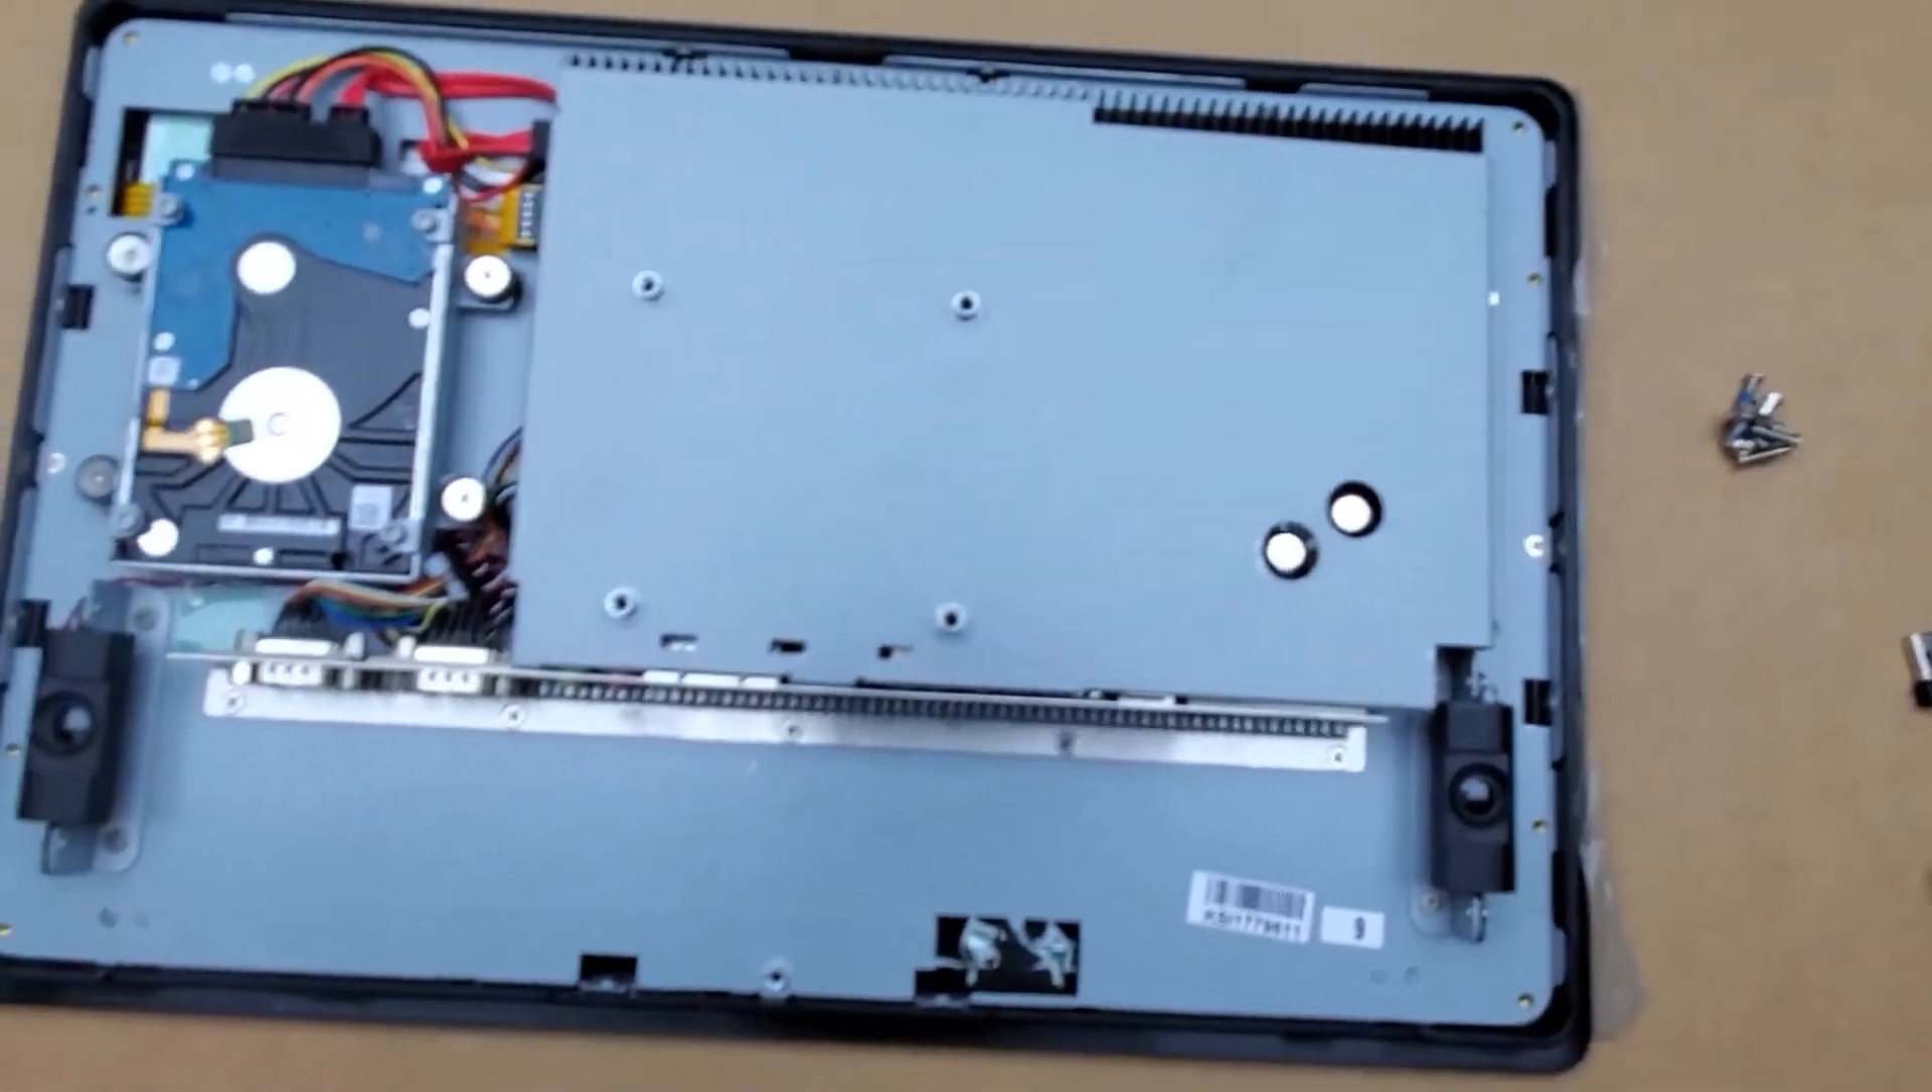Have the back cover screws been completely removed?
Yes.